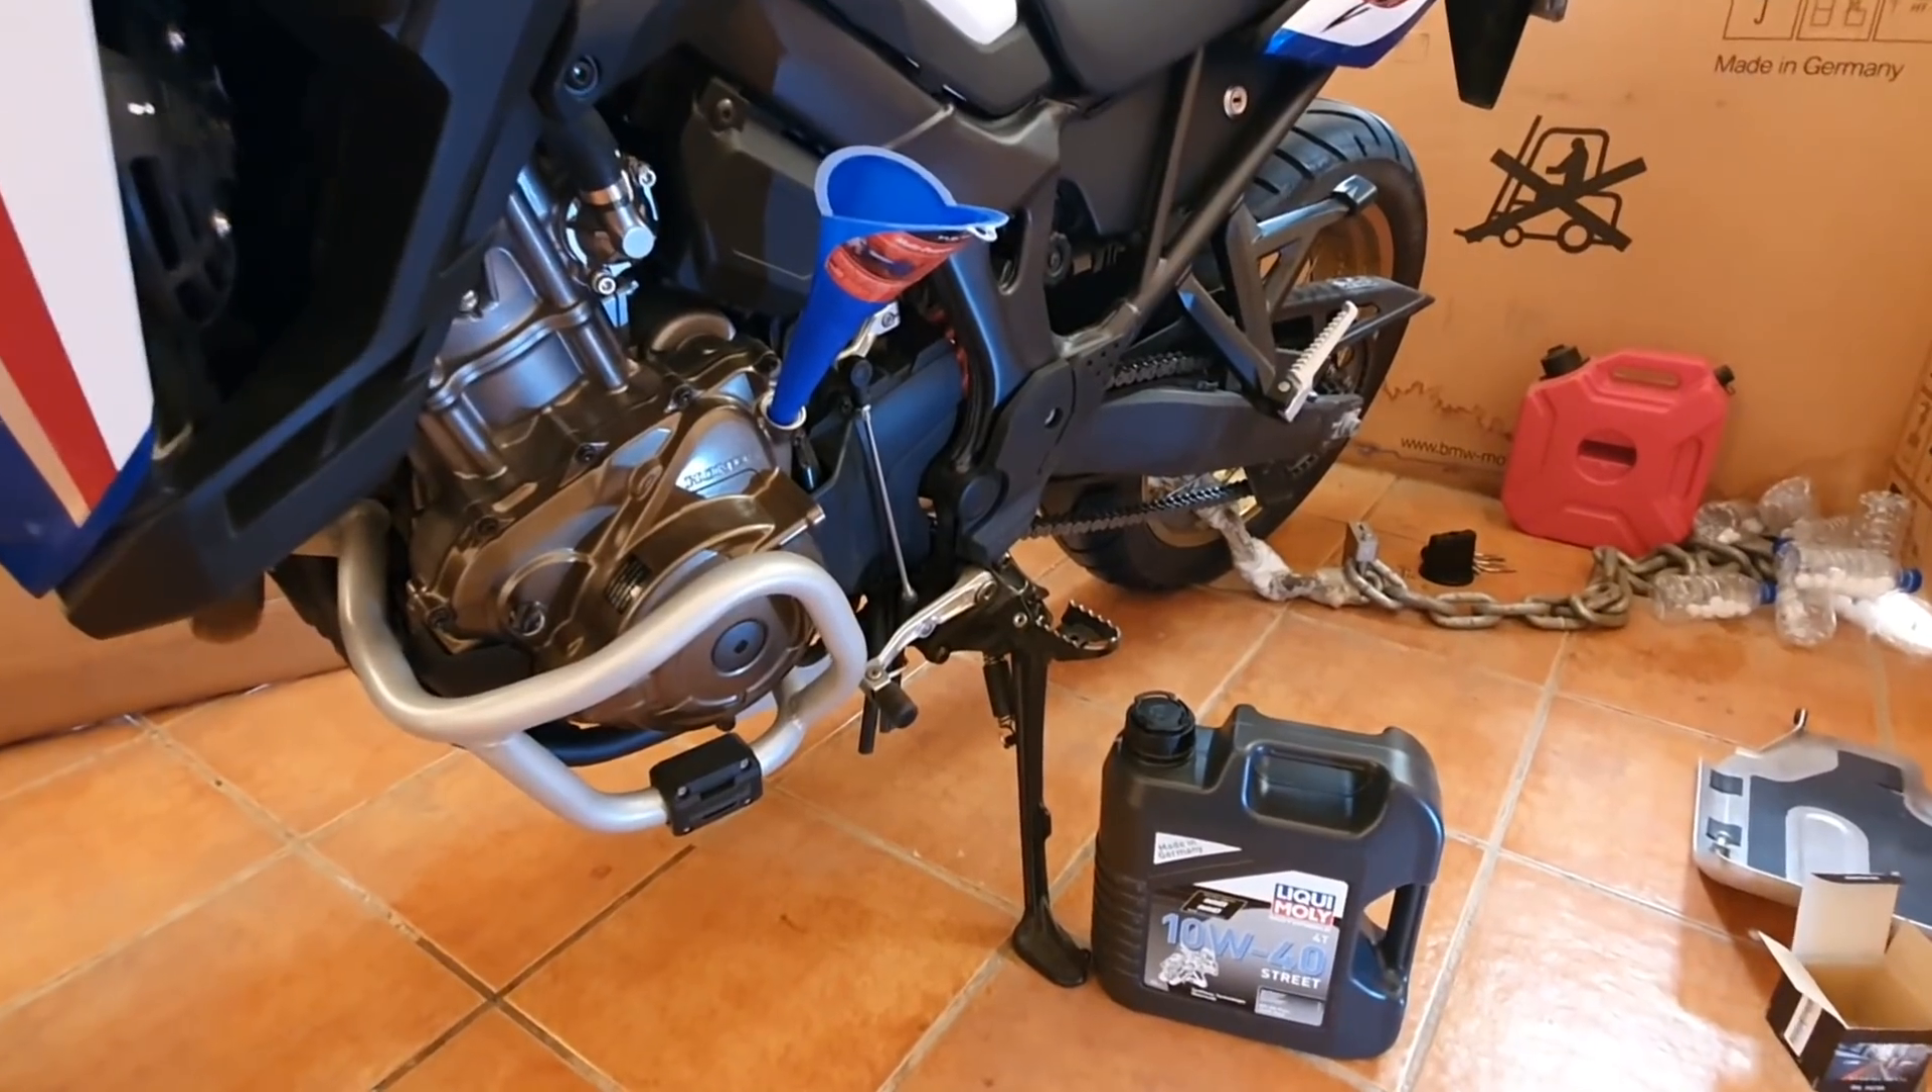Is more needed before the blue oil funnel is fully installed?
No.